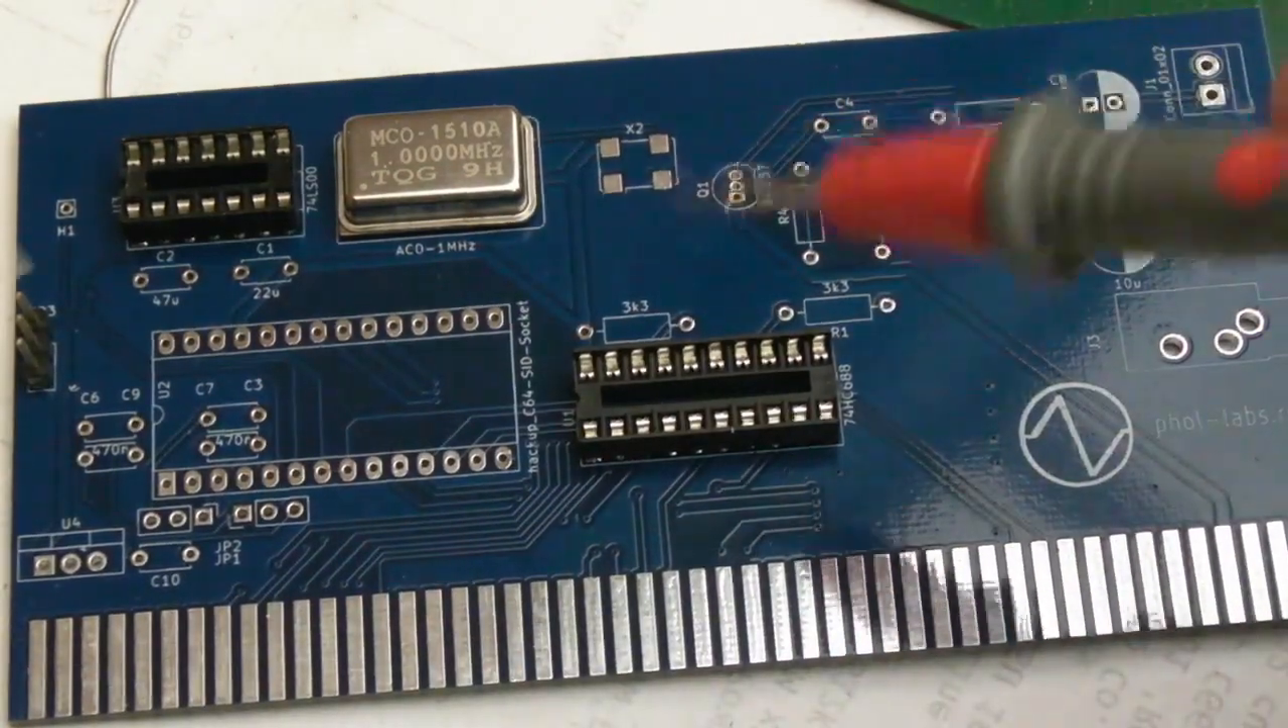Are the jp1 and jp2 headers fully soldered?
No.